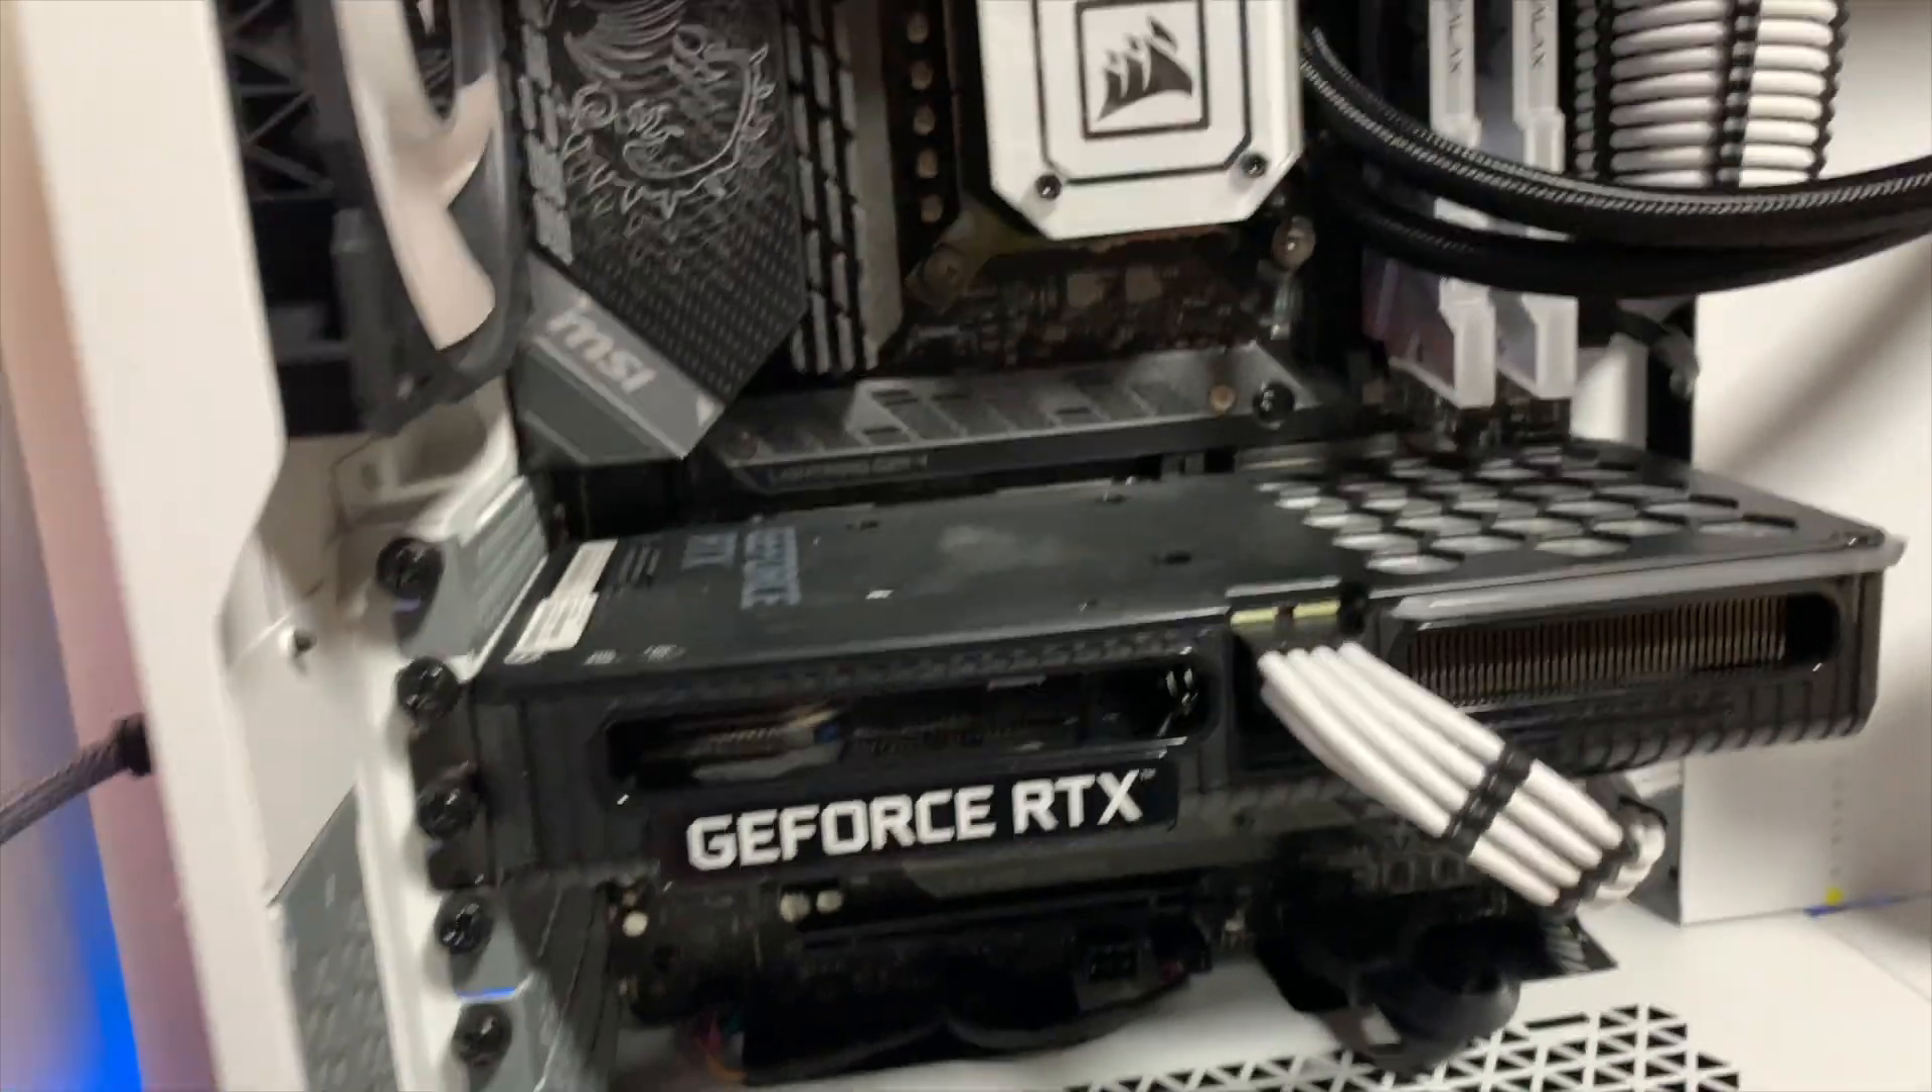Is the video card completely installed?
Yes.